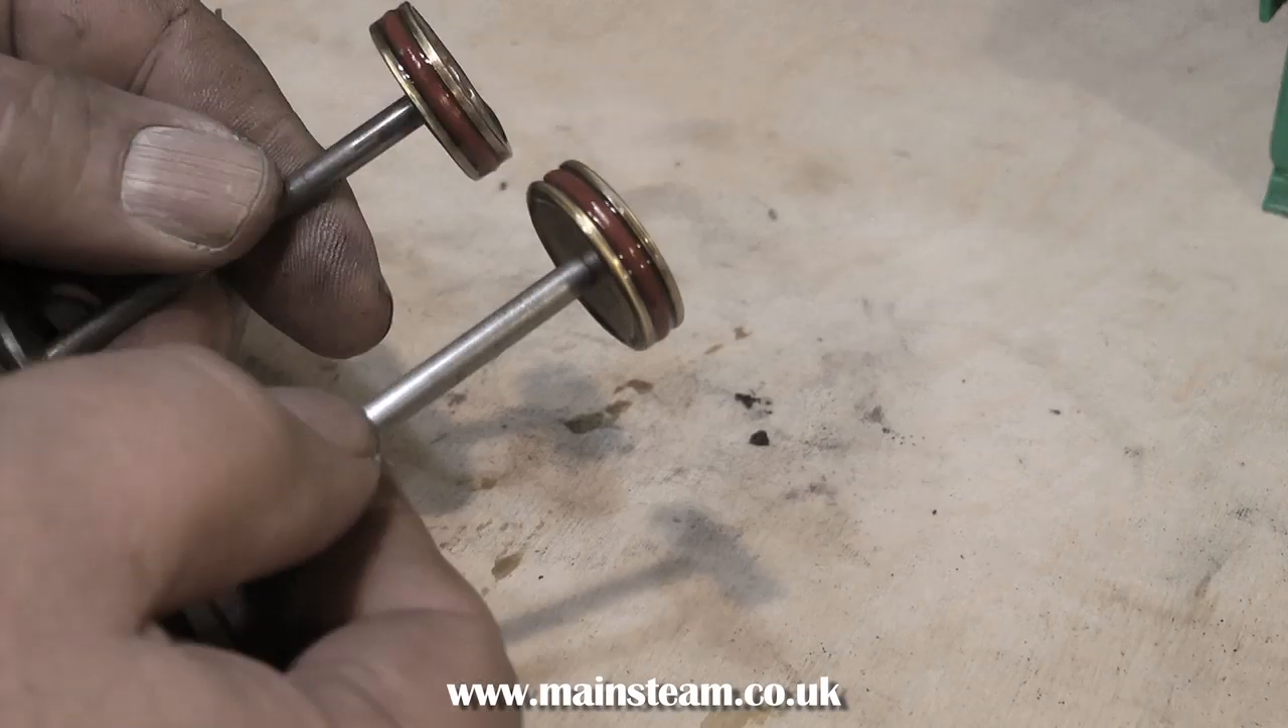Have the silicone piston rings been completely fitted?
Yes.